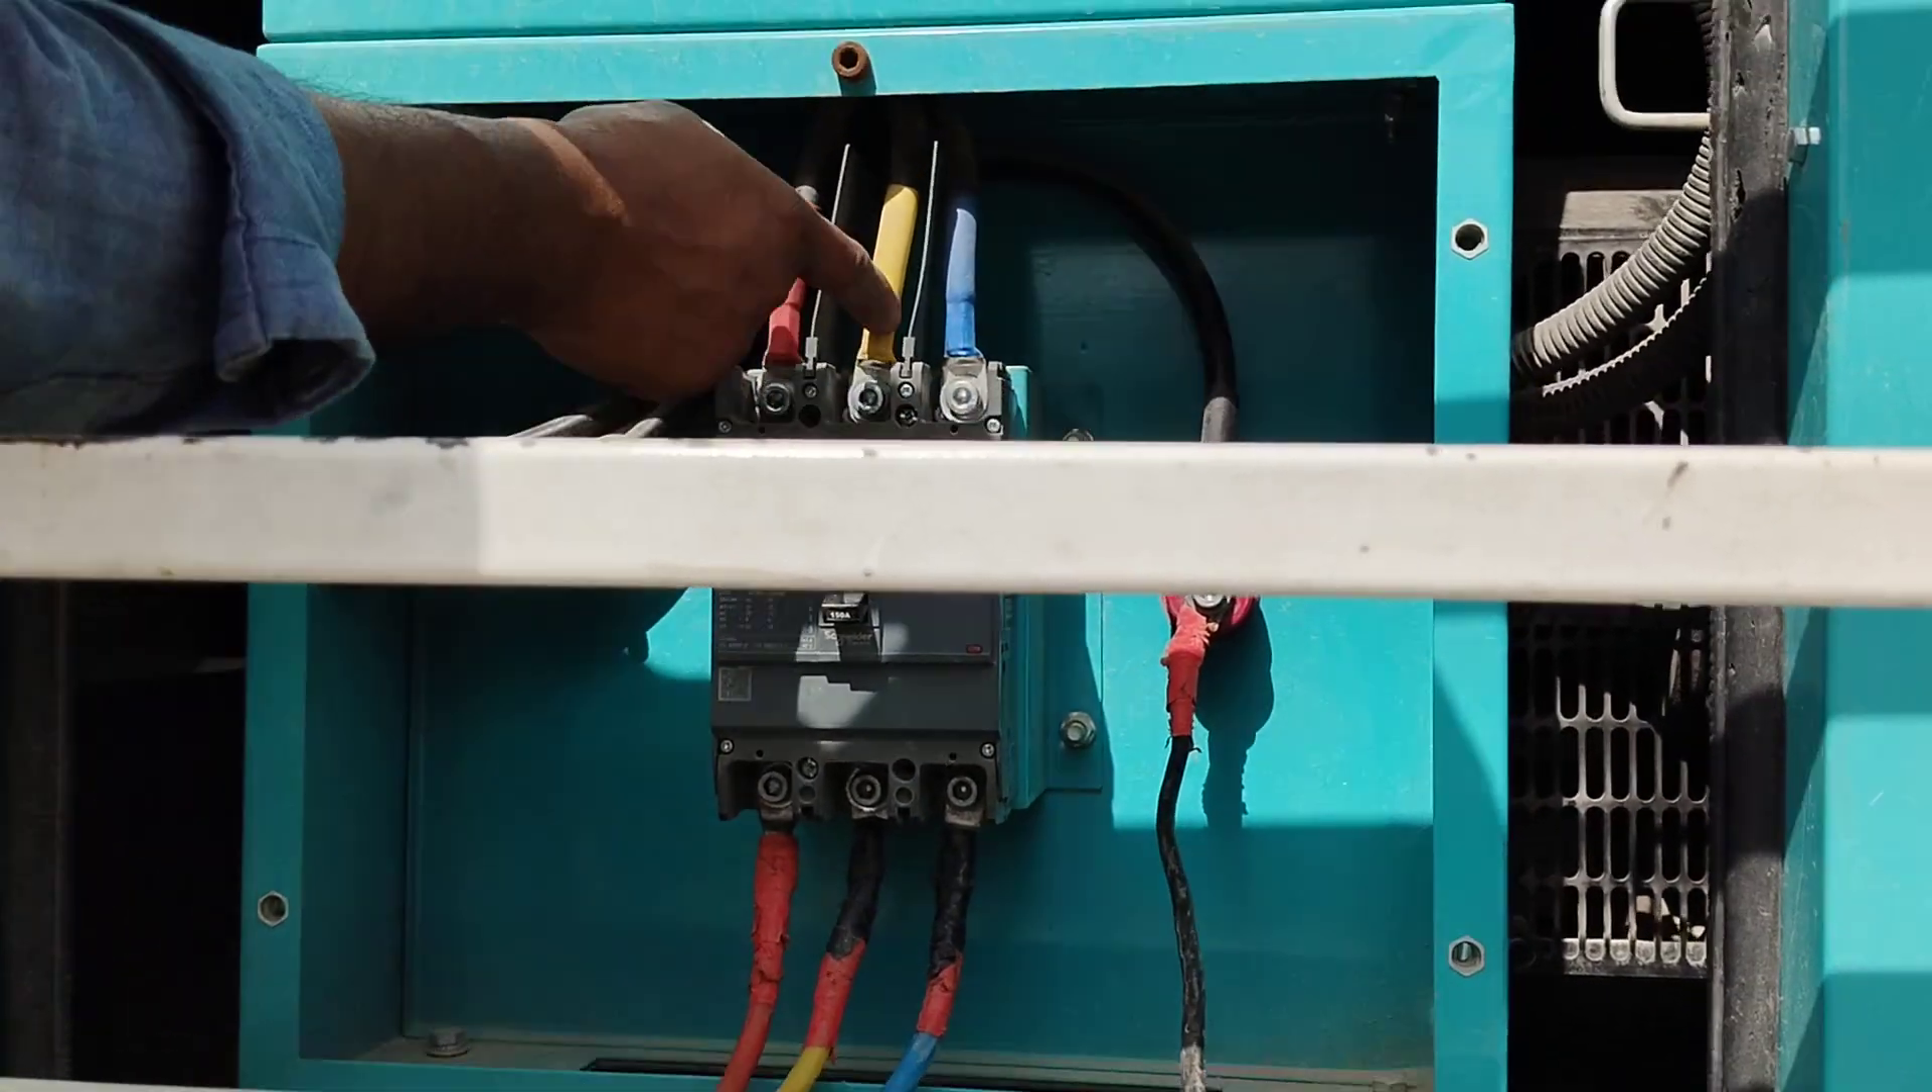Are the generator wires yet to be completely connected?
No.